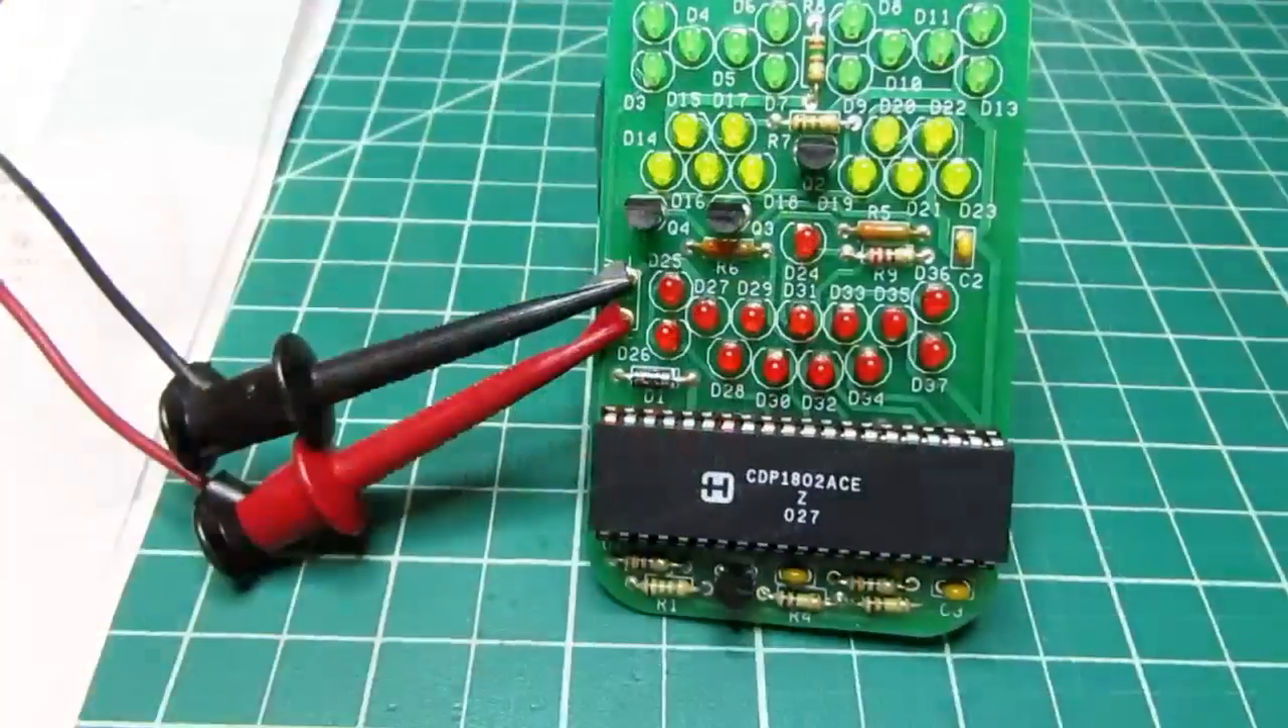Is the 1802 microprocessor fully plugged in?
Yes.